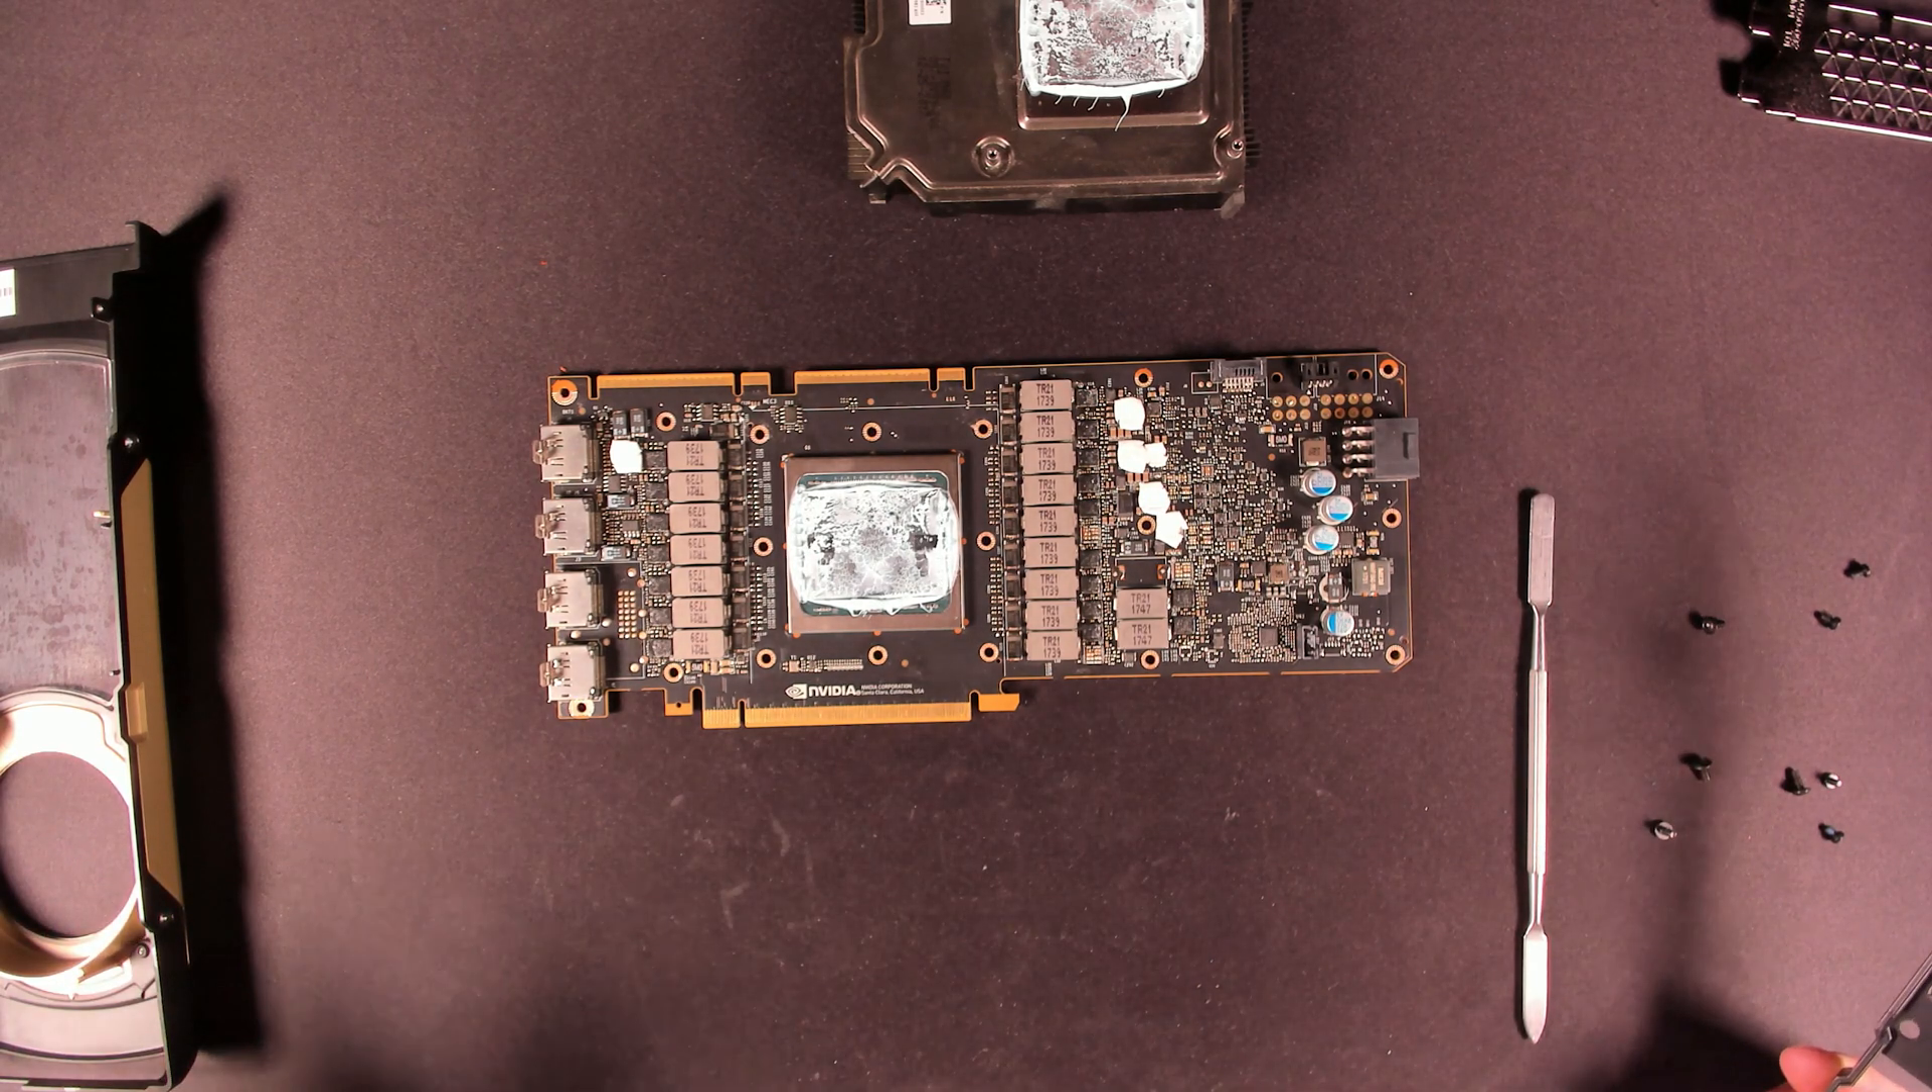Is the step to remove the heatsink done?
Yes.